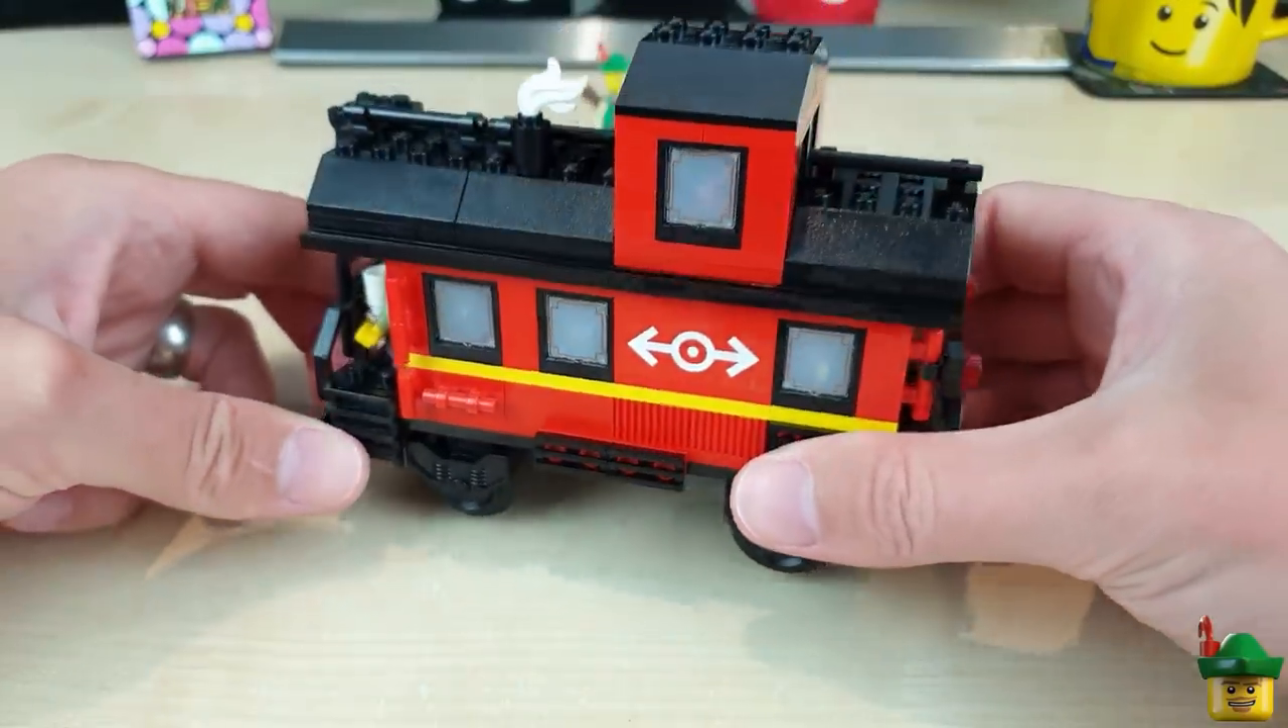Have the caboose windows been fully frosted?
Yes.